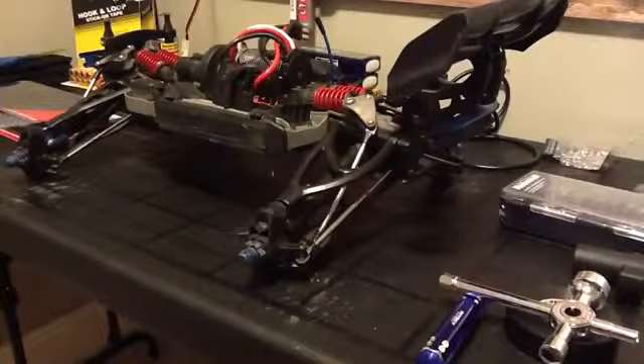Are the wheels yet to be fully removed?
No.